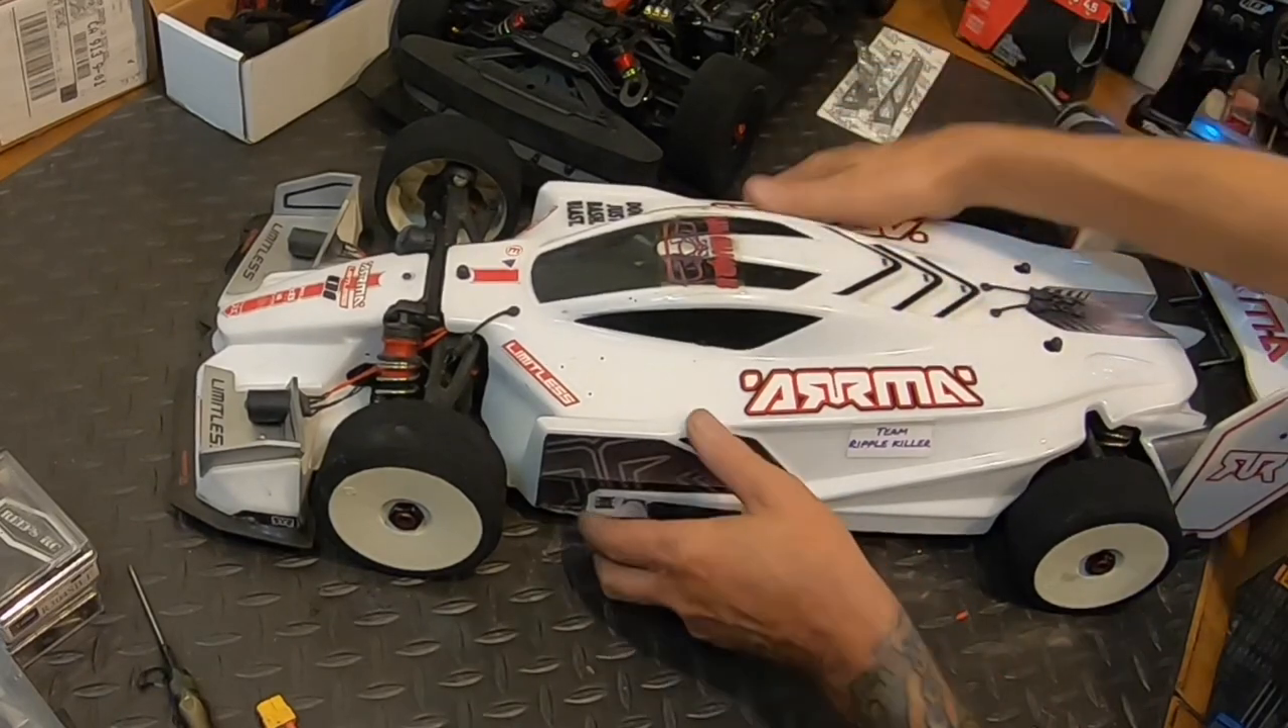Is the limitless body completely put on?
Yes.